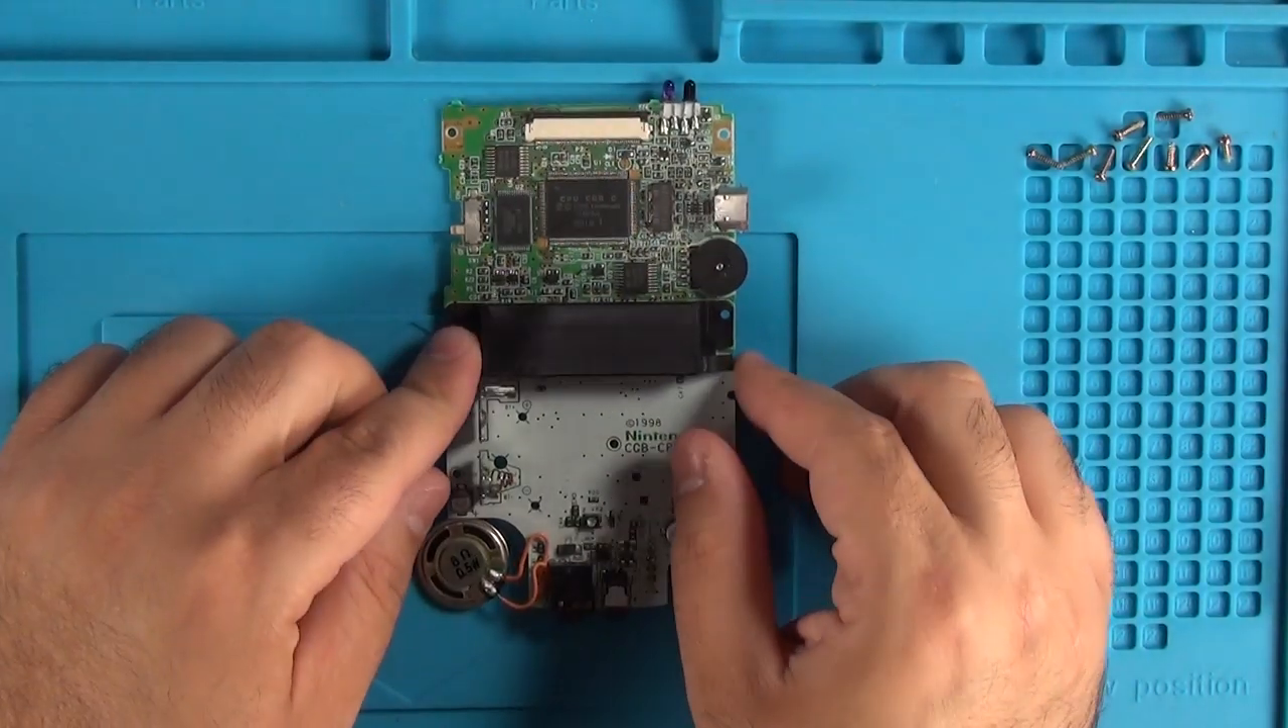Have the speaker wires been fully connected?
Yes.